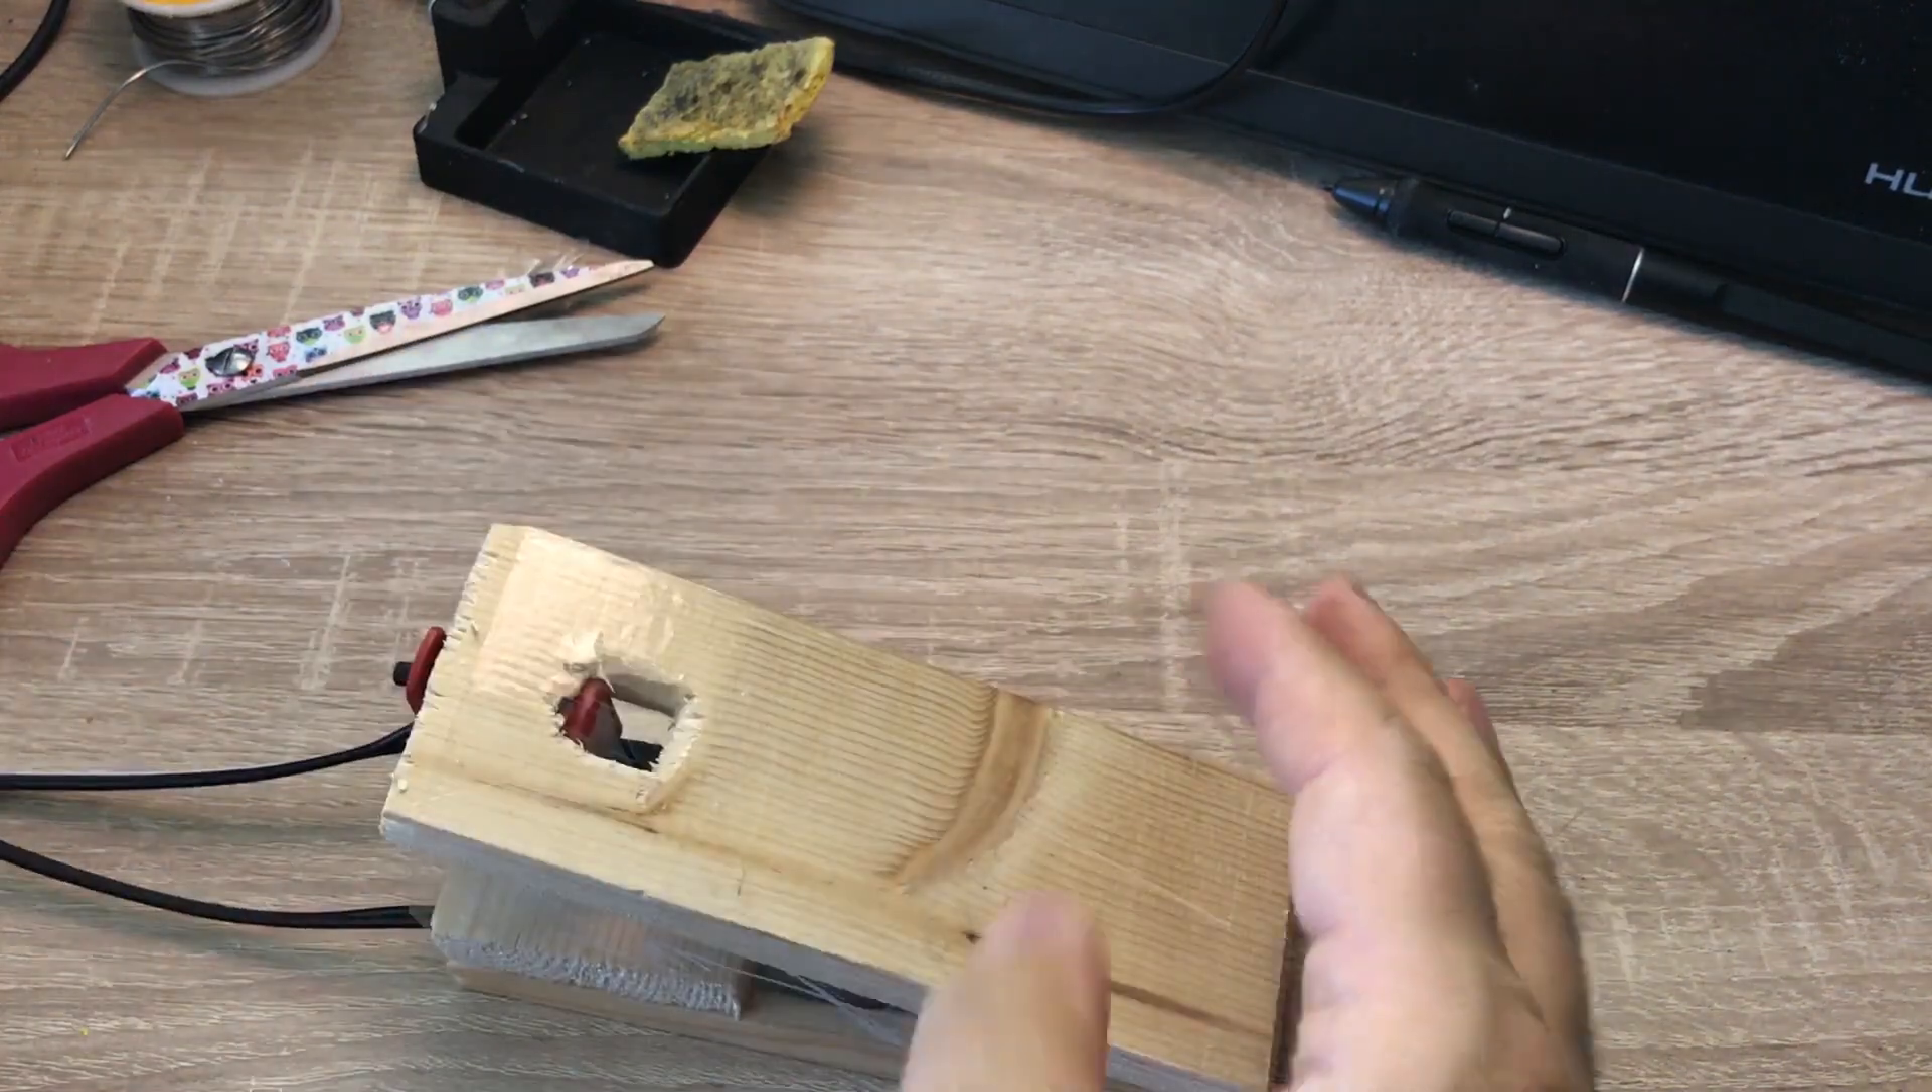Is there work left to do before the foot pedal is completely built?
No.